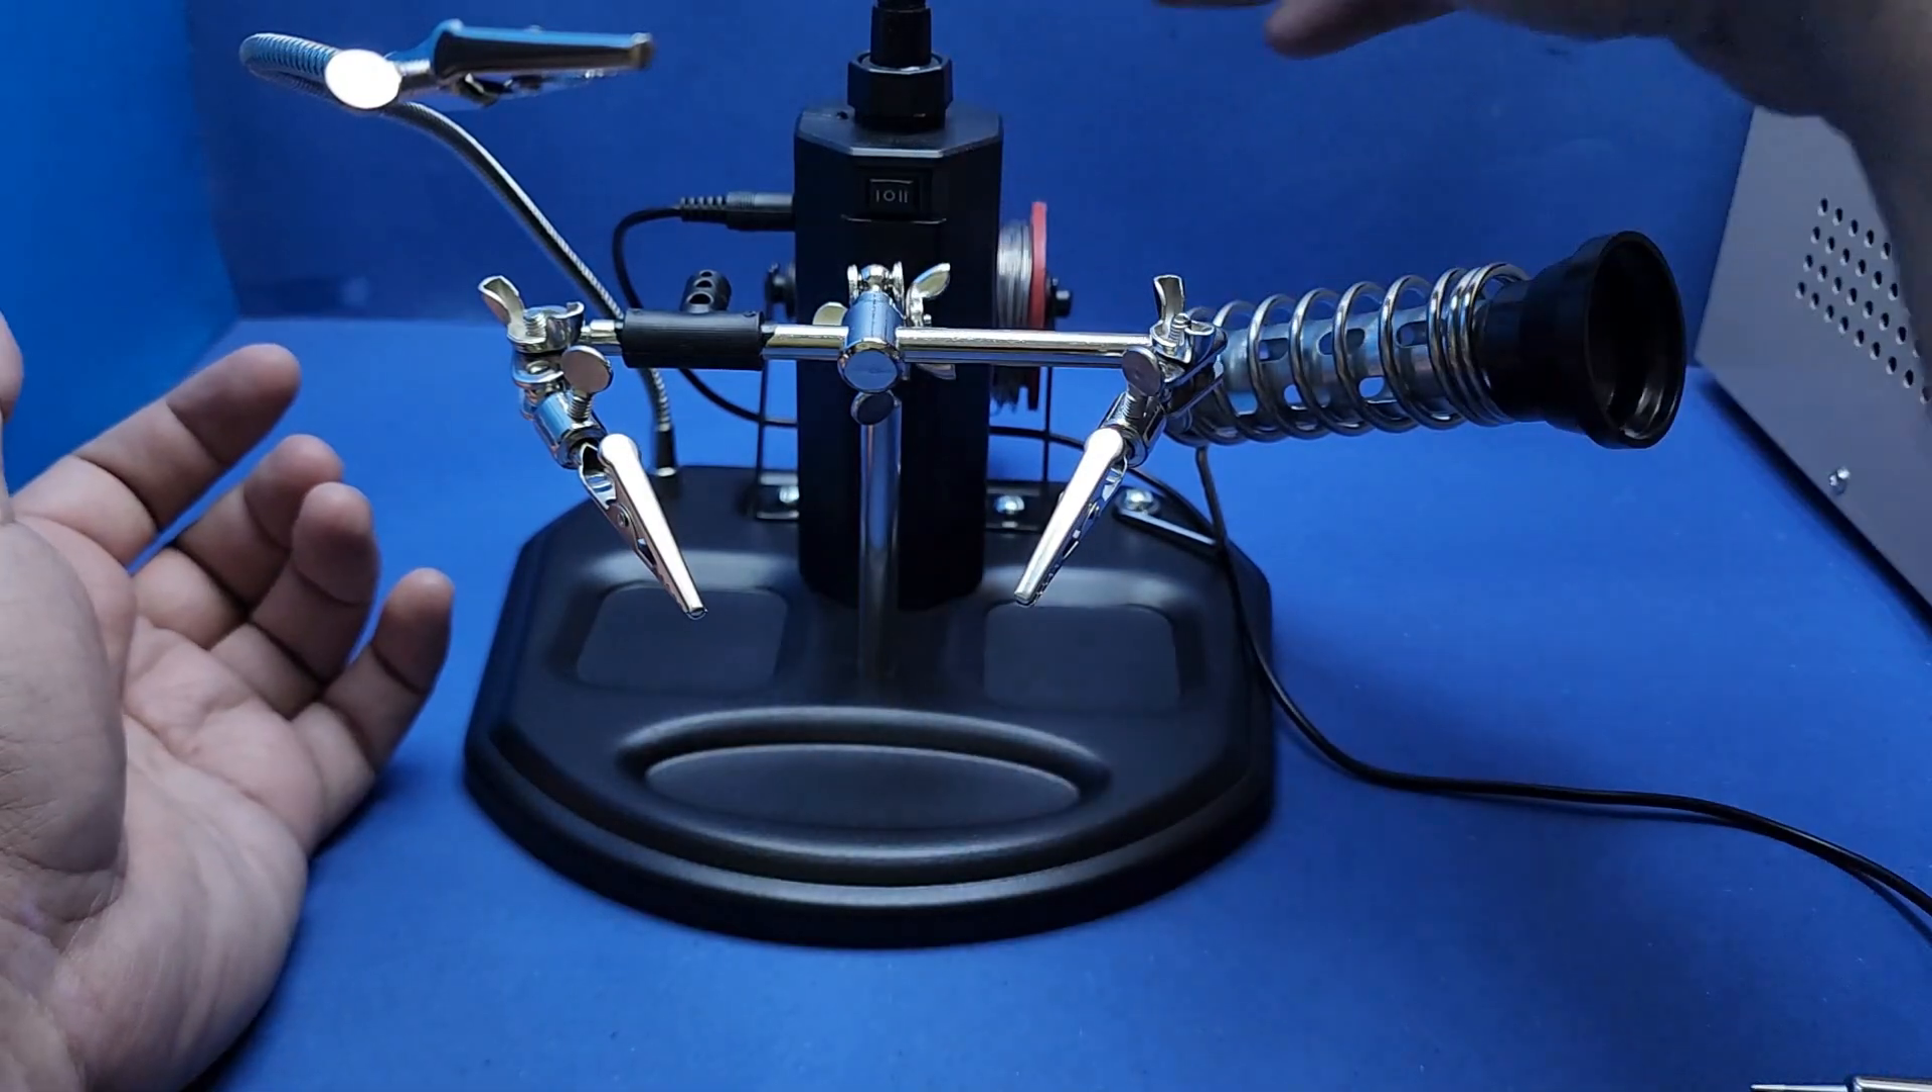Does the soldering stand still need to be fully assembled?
No.